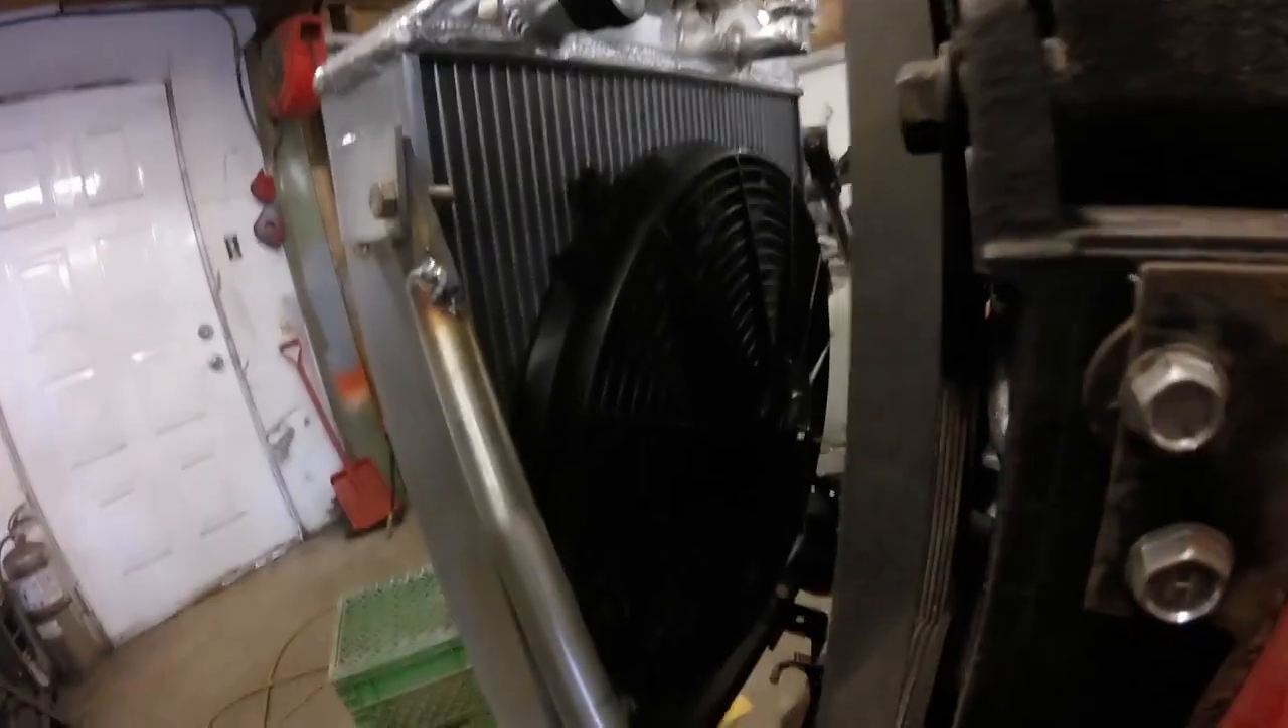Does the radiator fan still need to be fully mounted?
No.